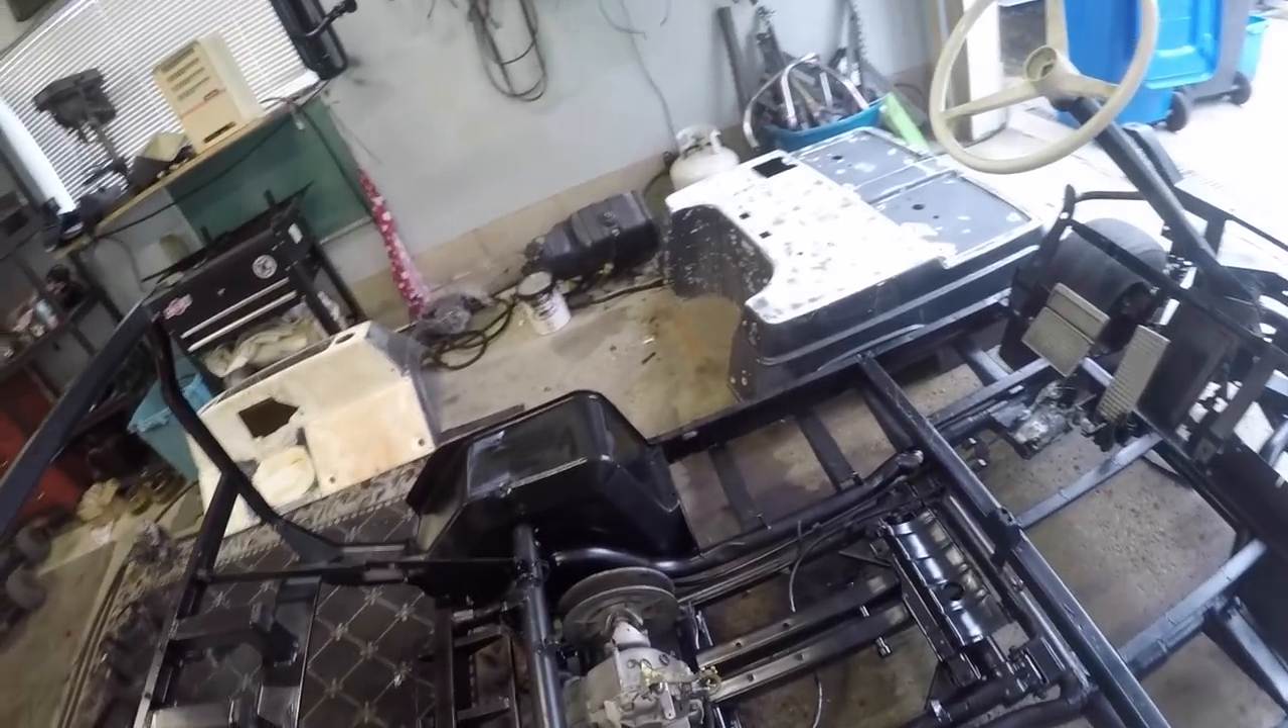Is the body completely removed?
Yes.